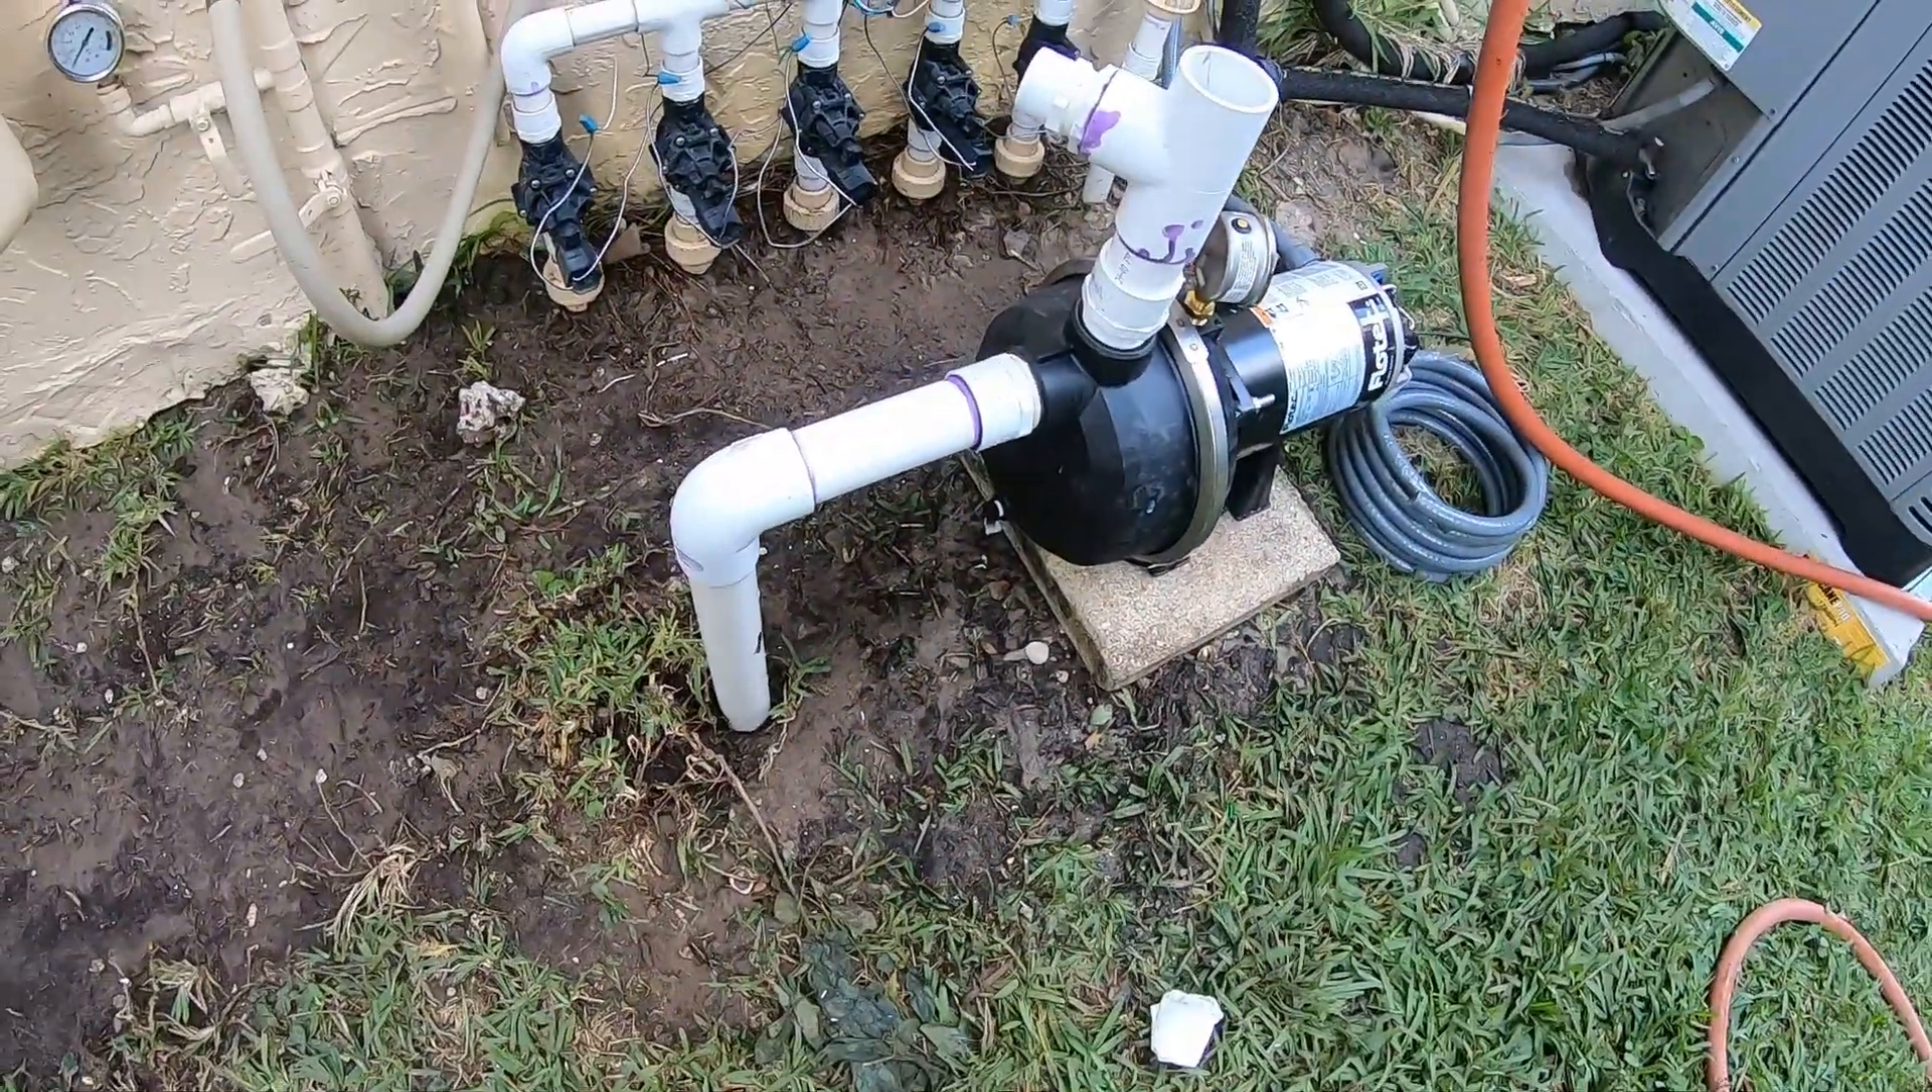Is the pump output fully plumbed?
No.